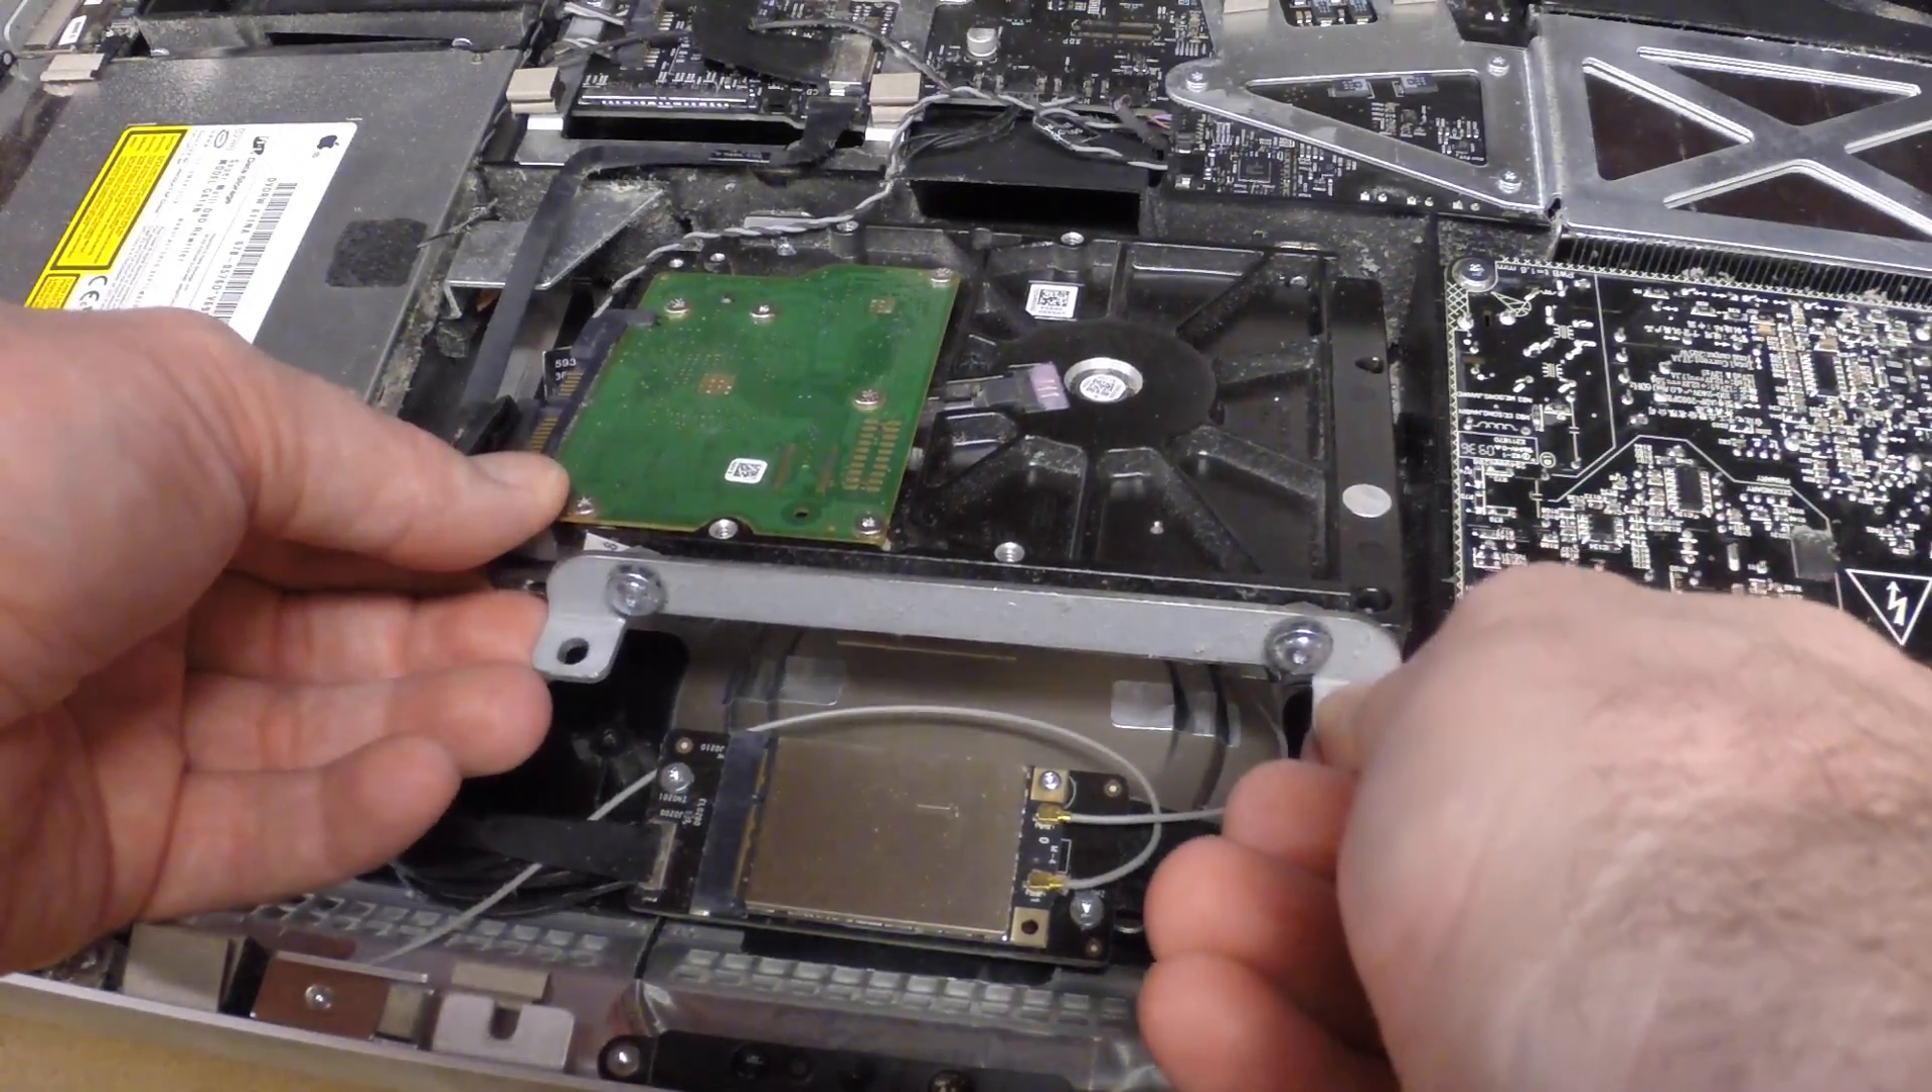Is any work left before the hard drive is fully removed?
Yes.